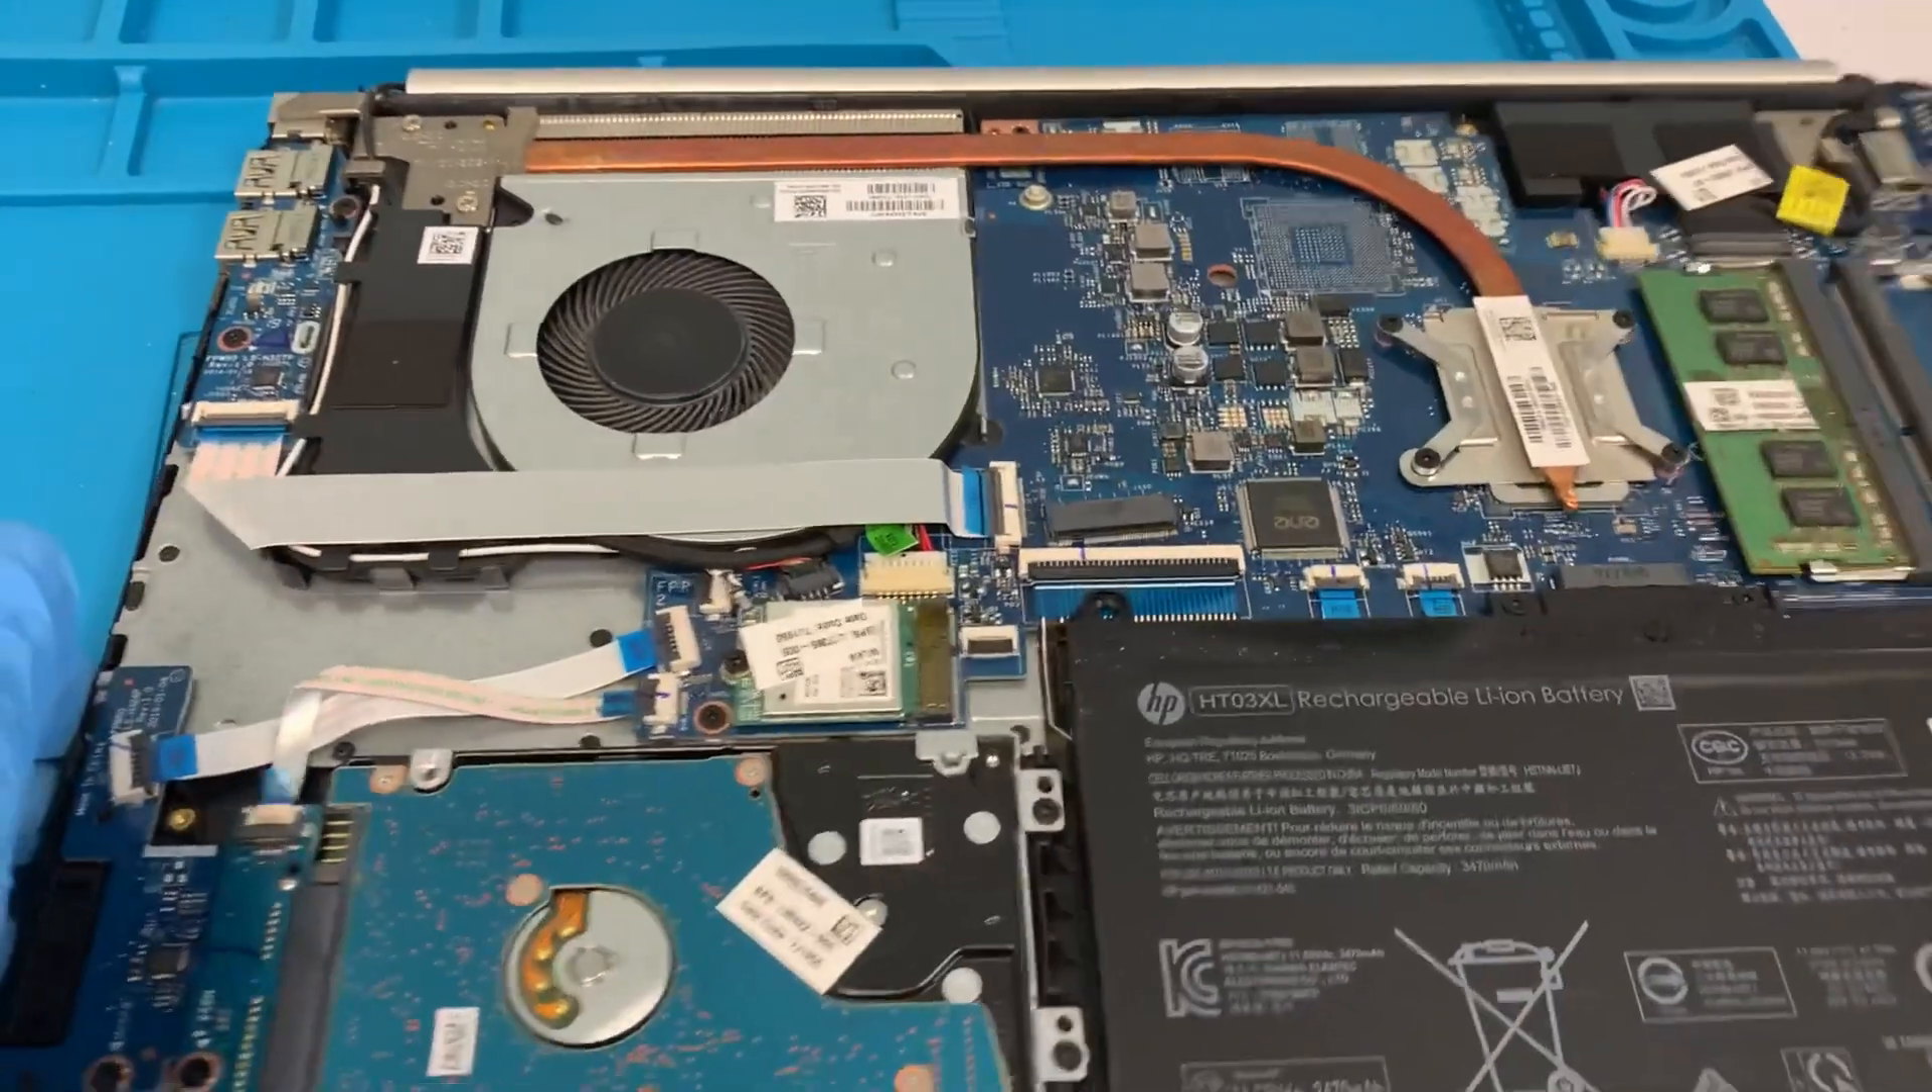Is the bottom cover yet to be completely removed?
No.